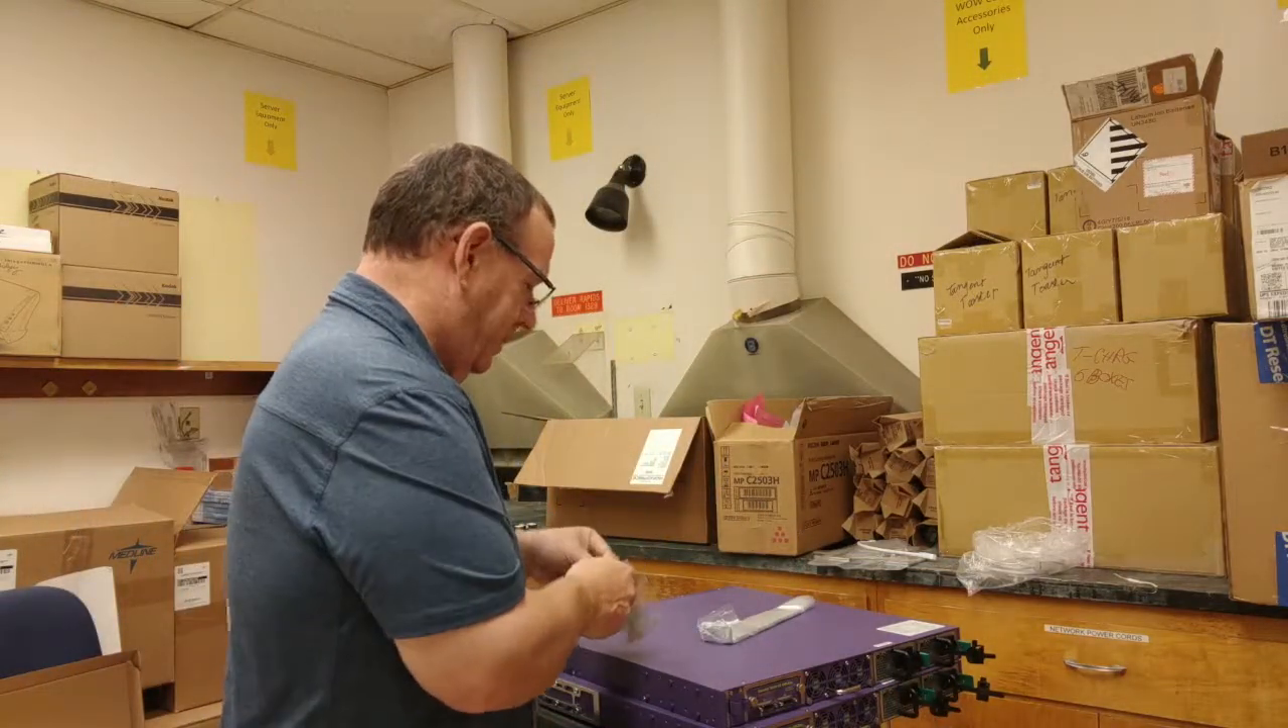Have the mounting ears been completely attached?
No.